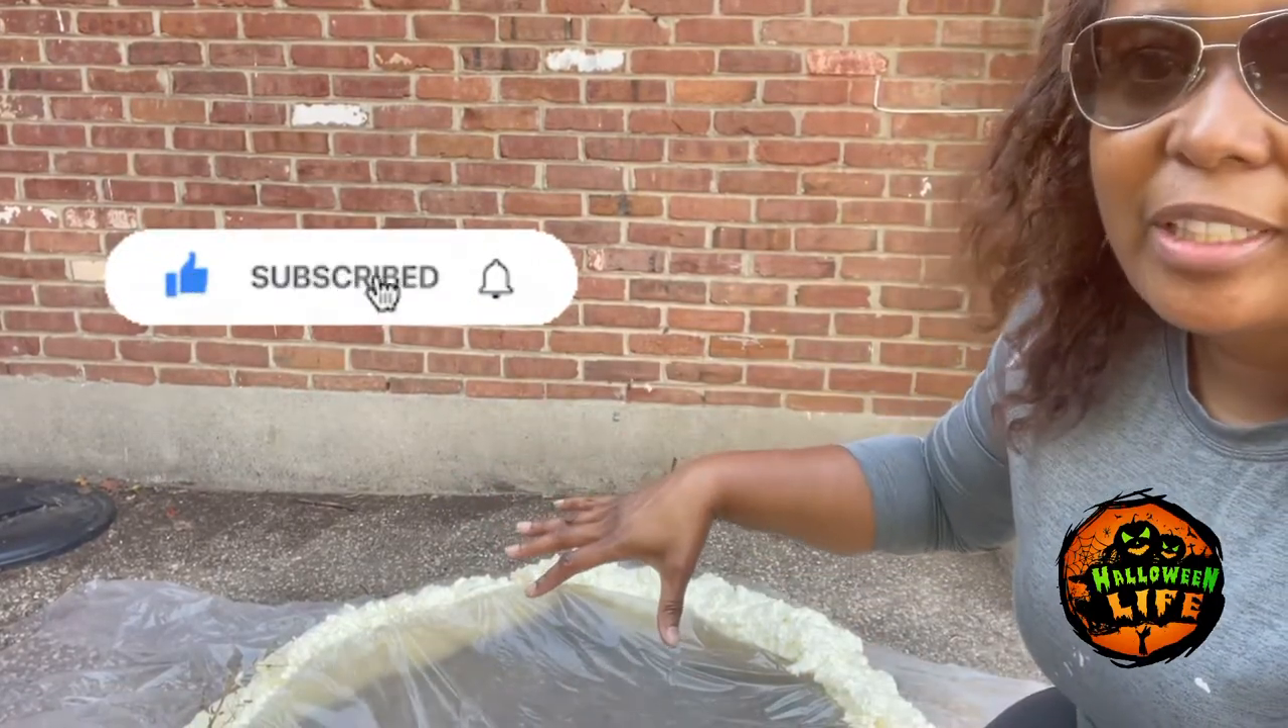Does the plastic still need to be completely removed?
Yes.